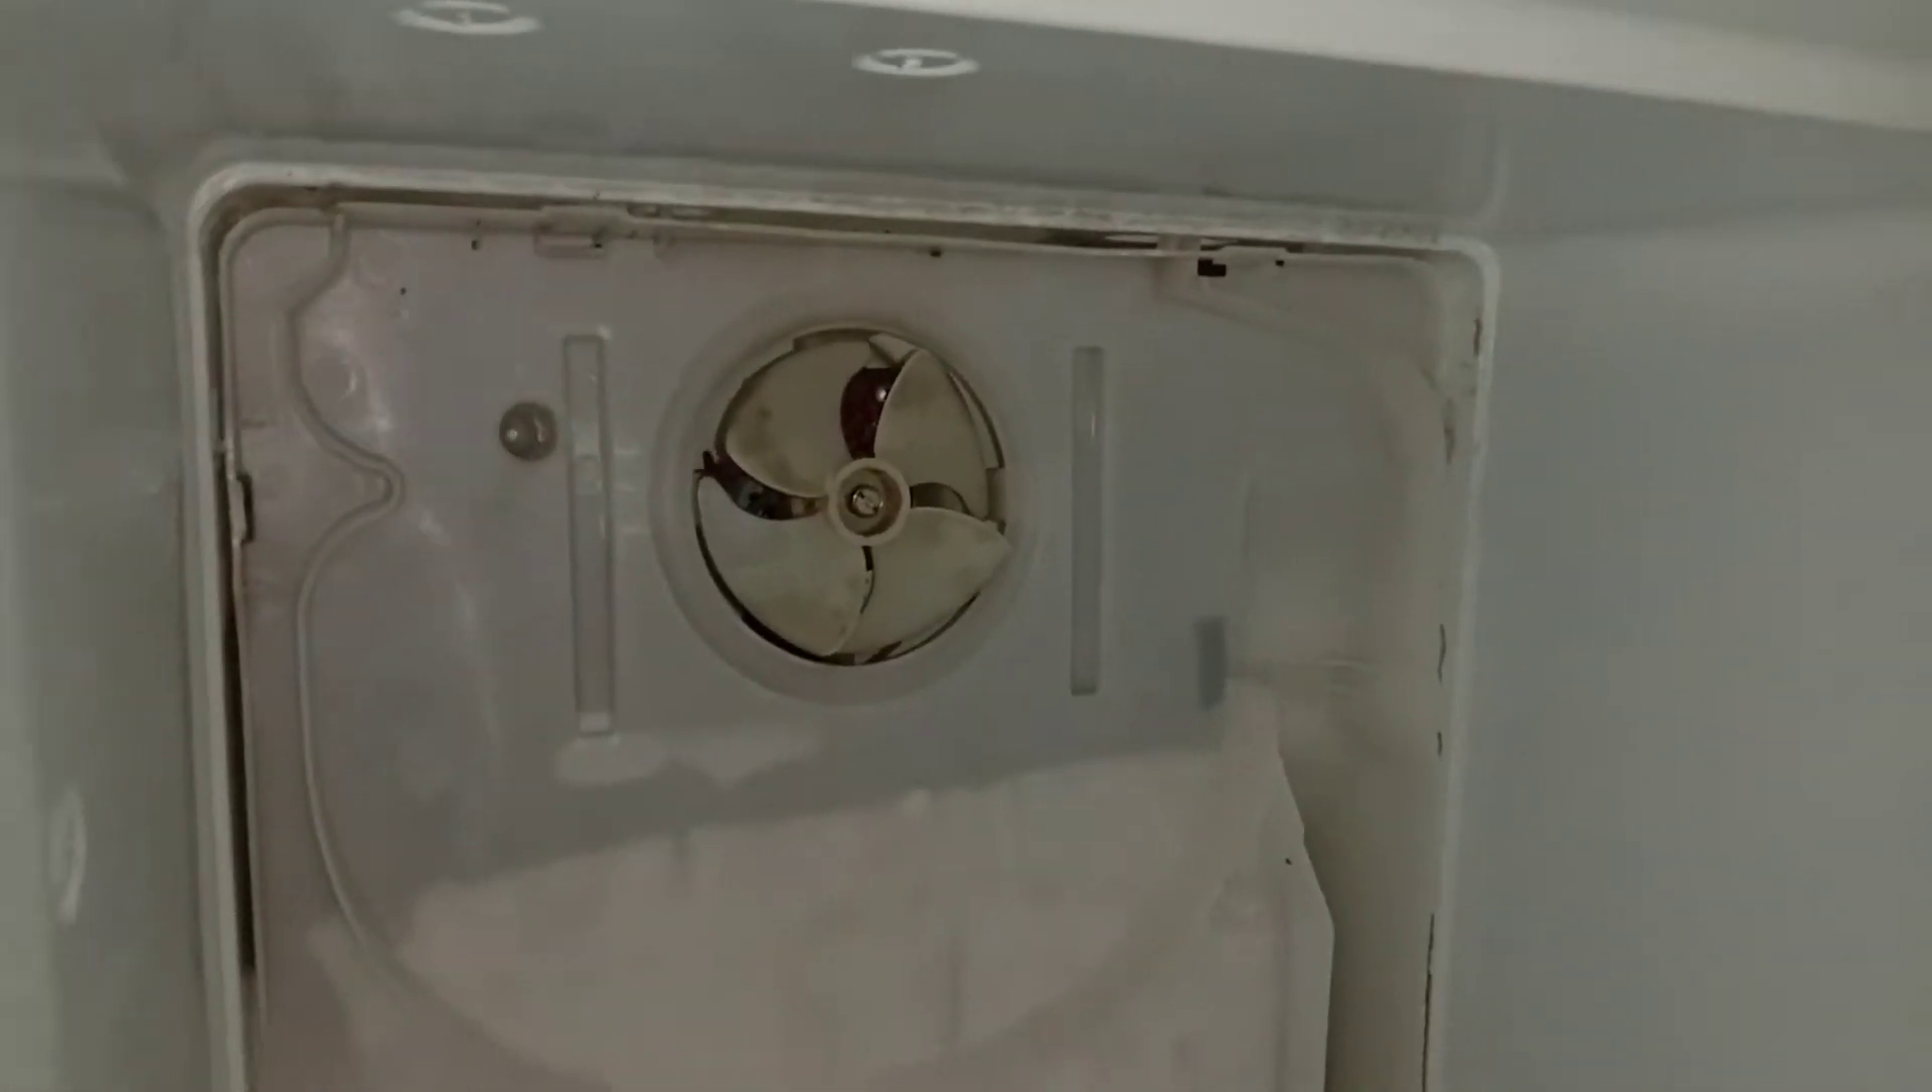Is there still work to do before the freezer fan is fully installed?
No.